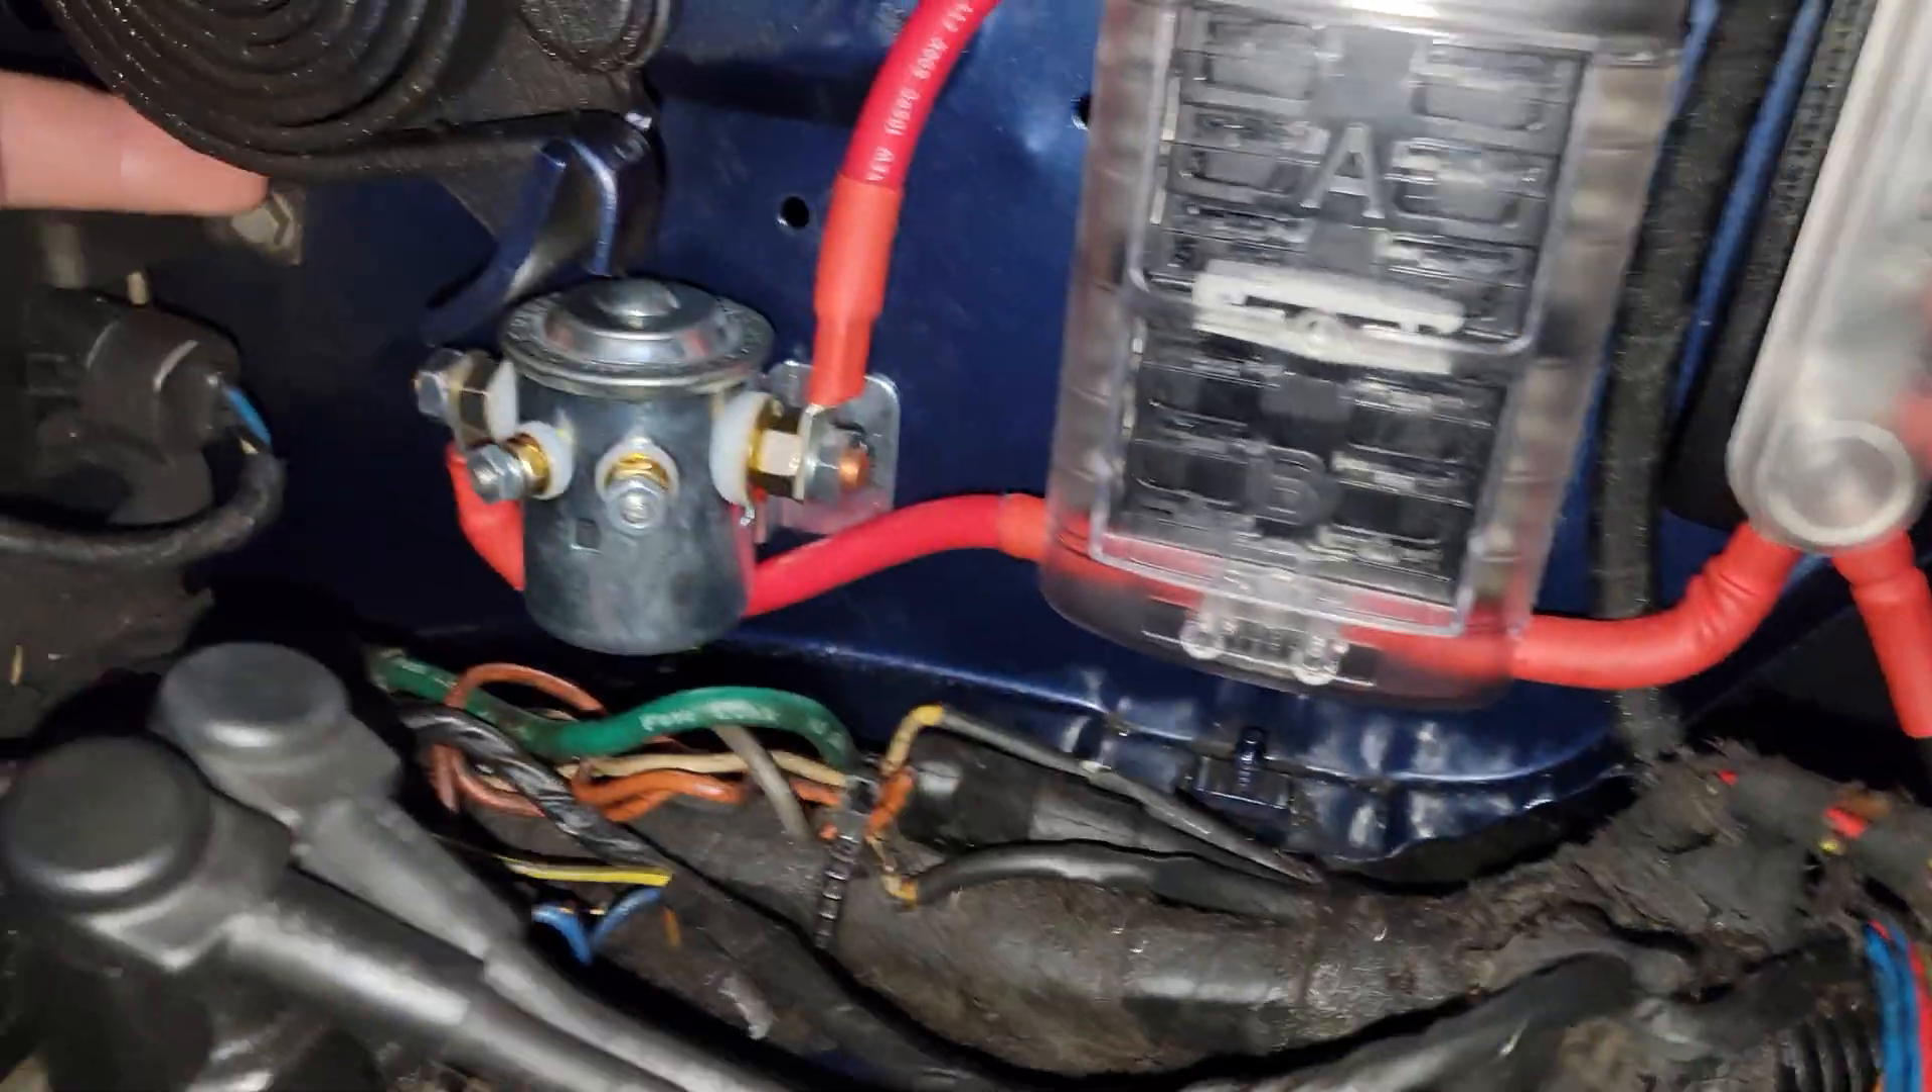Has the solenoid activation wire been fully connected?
No.